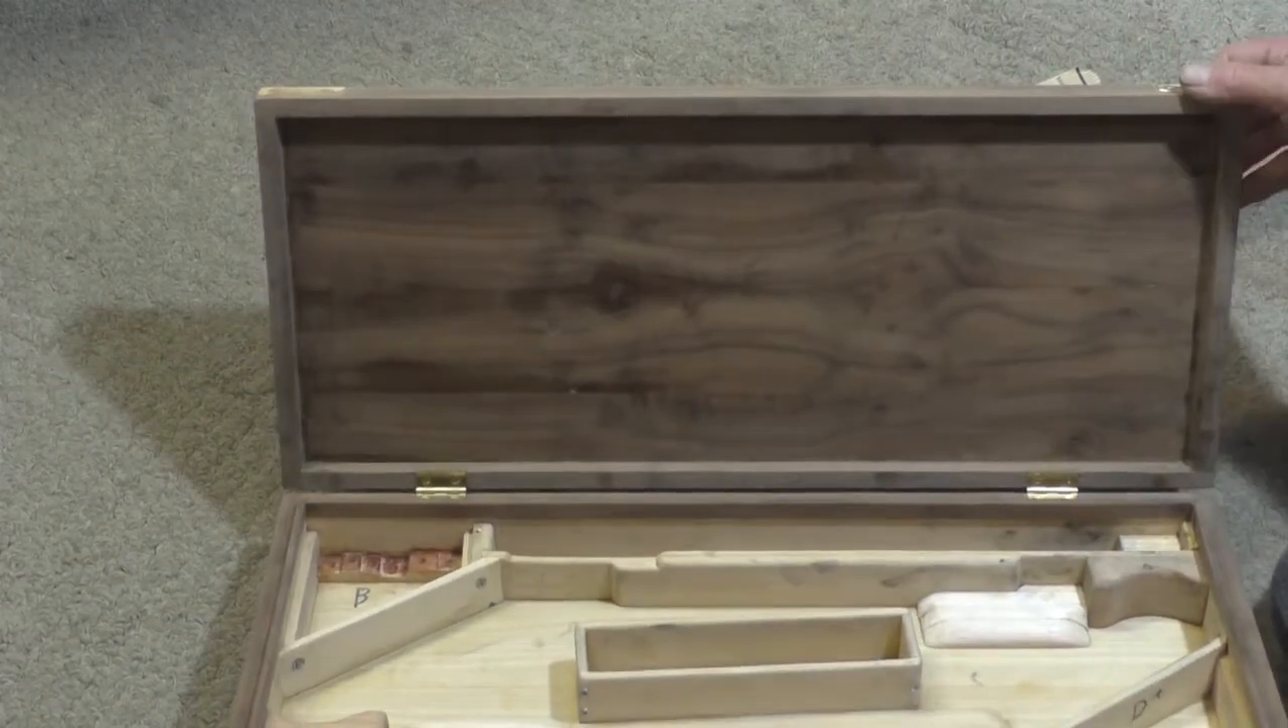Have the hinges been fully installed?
Yes.